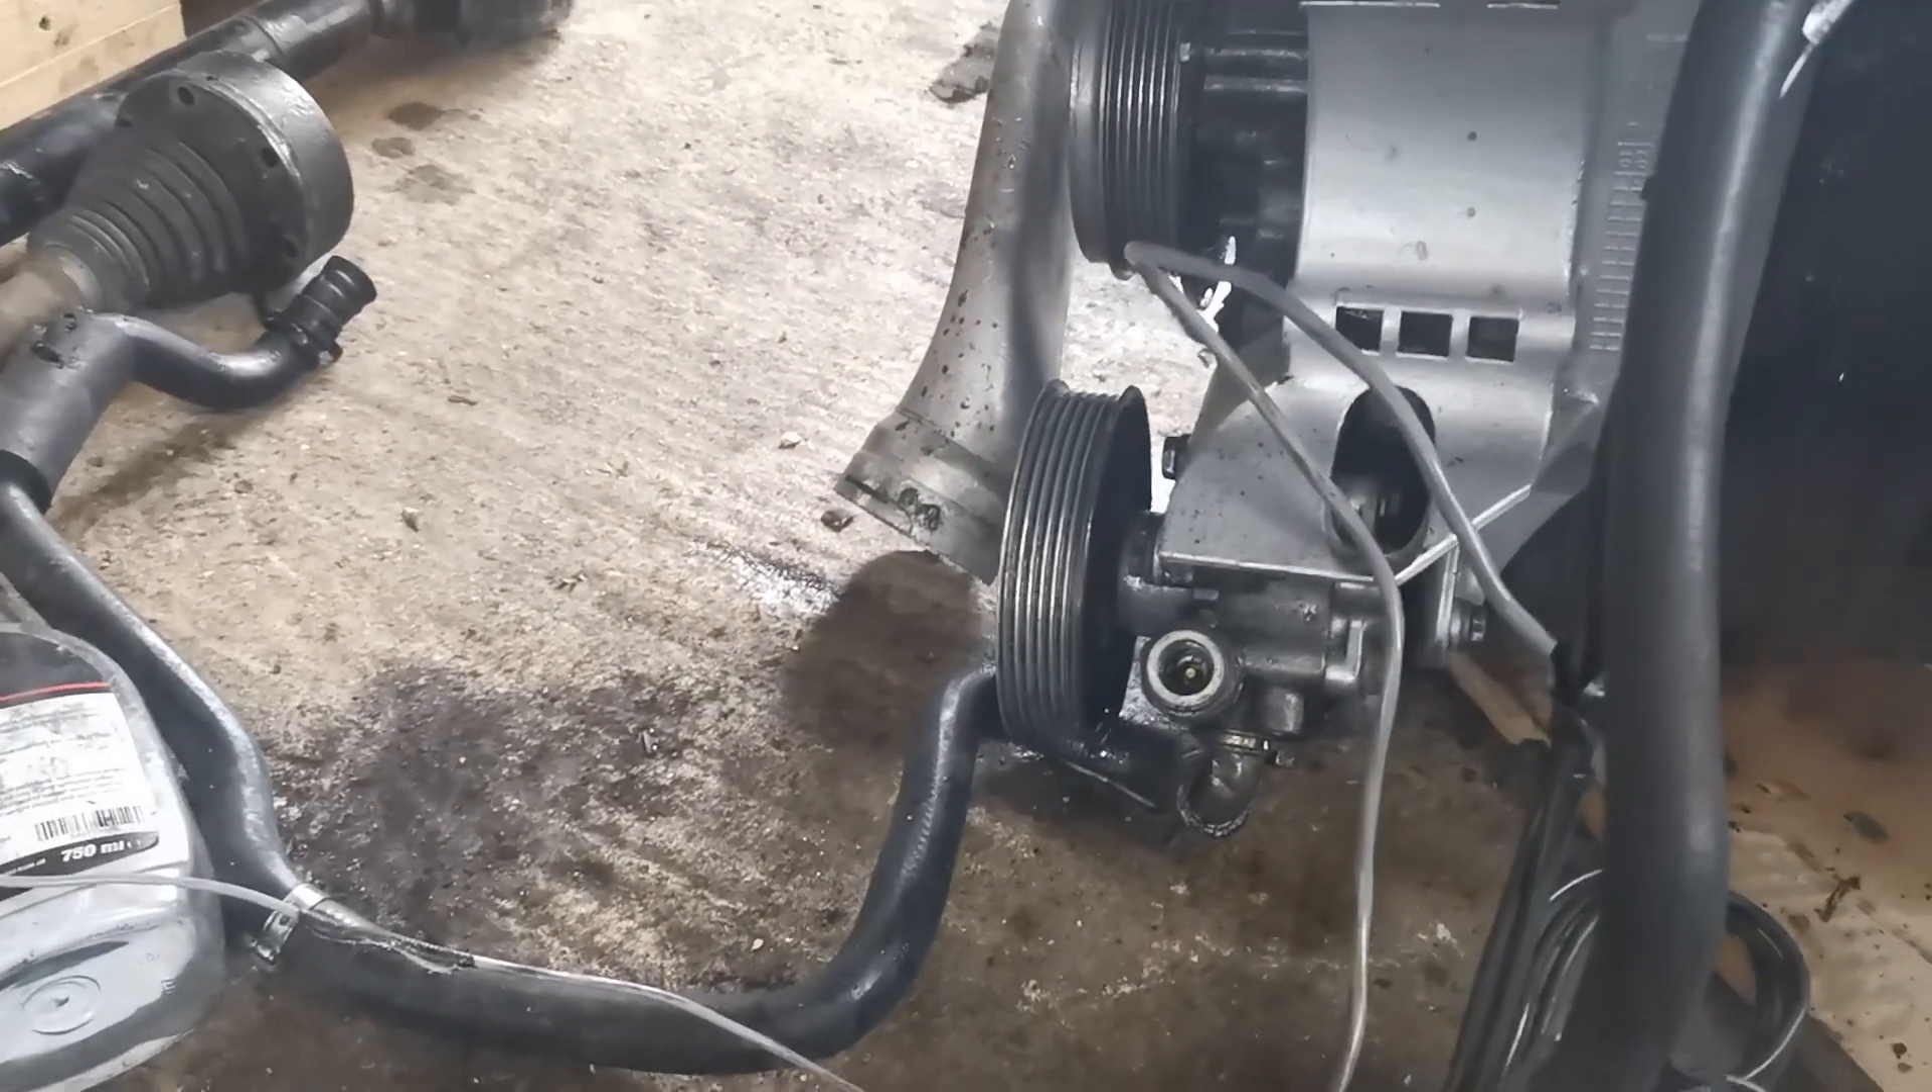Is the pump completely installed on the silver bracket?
Yes.